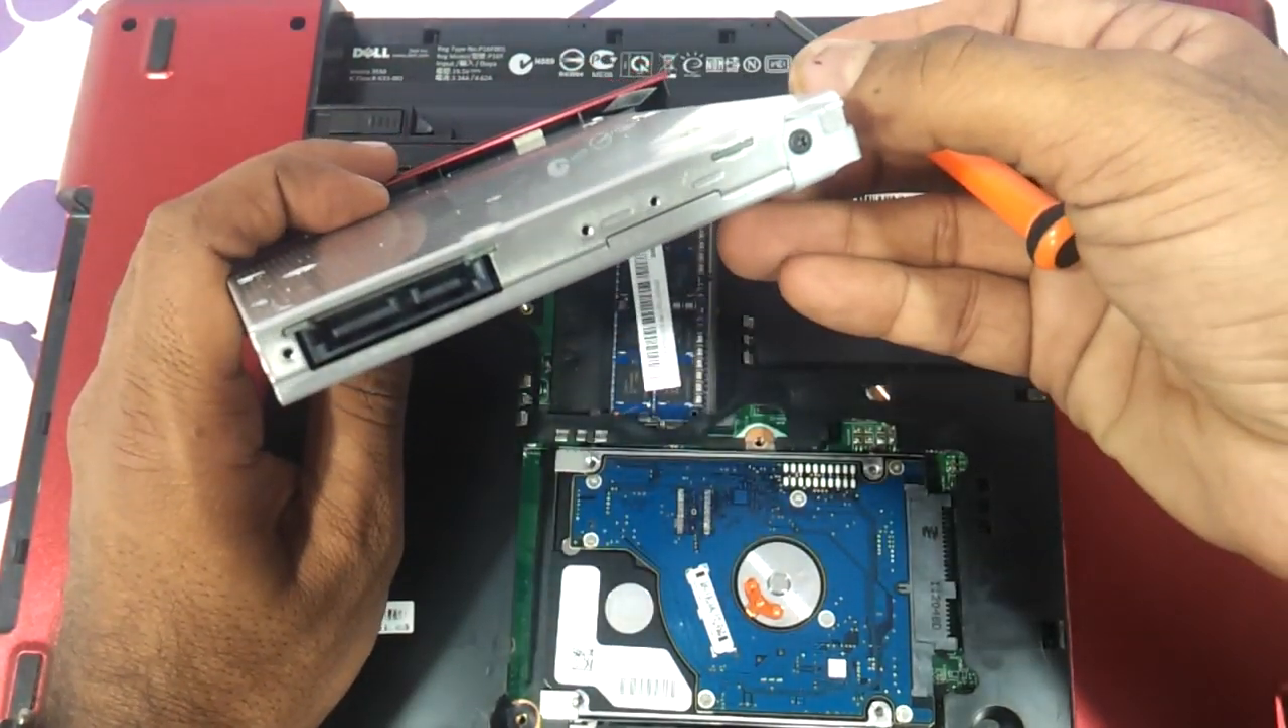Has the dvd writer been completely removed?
Yes.